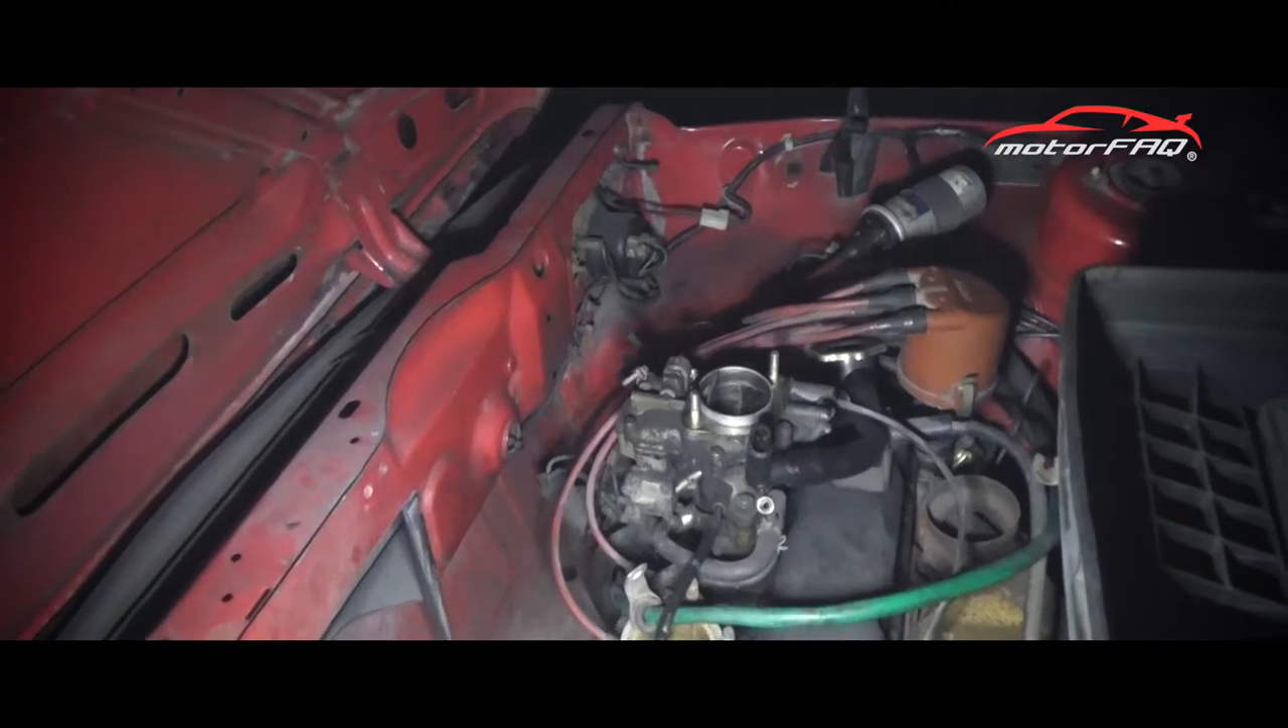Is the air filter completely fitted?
No.